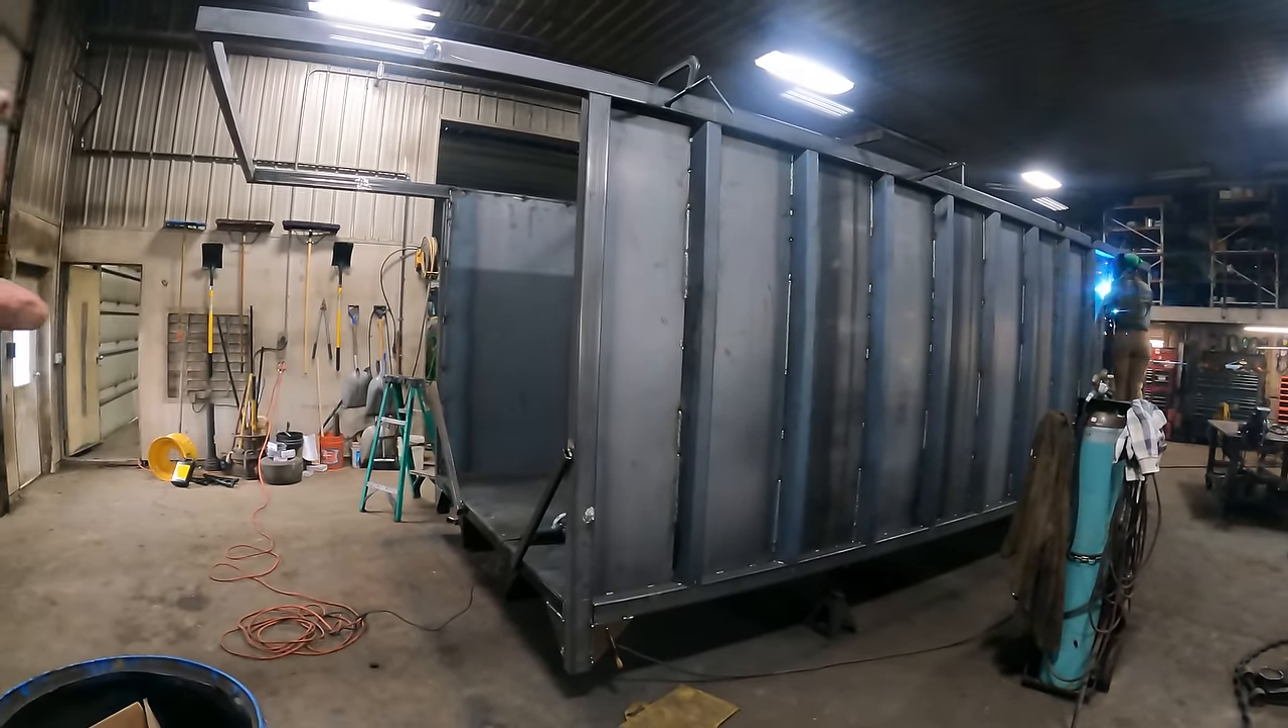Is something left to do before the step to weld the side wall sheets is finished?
Yes.